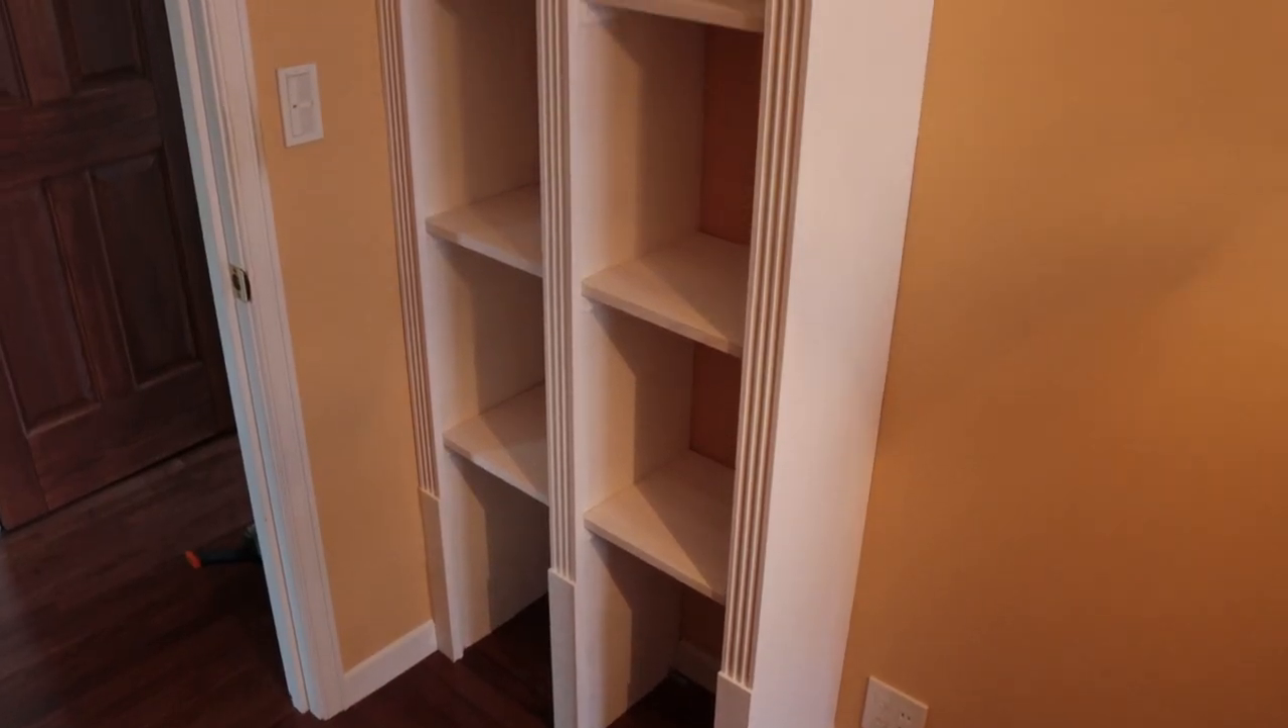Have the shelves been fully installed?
Yes.